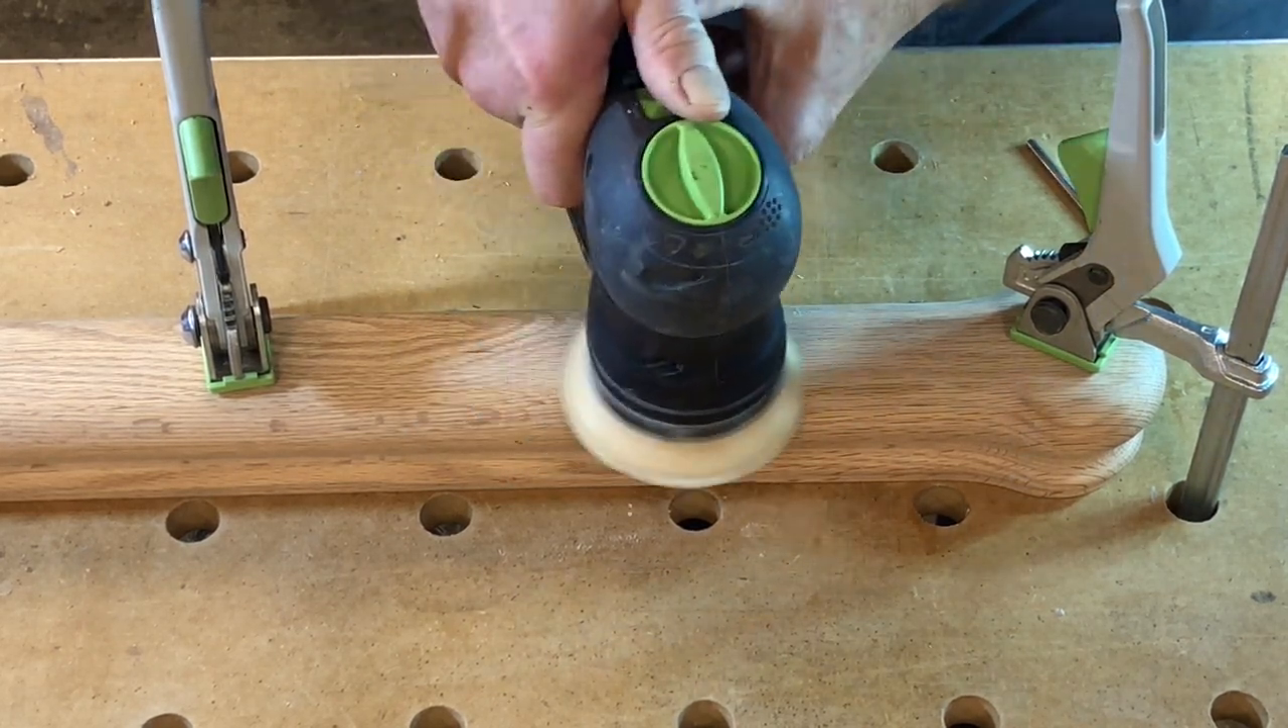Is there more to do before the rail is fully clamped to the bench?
No.